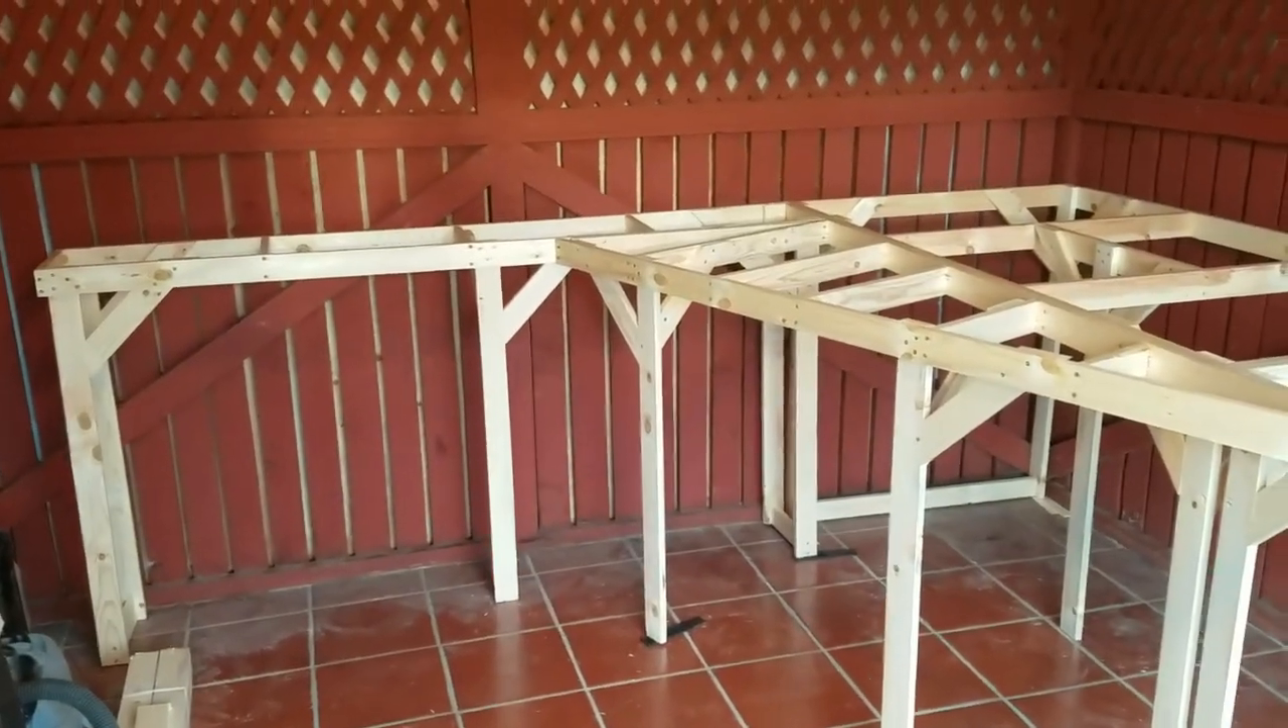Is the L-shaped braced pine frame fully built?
Yes.